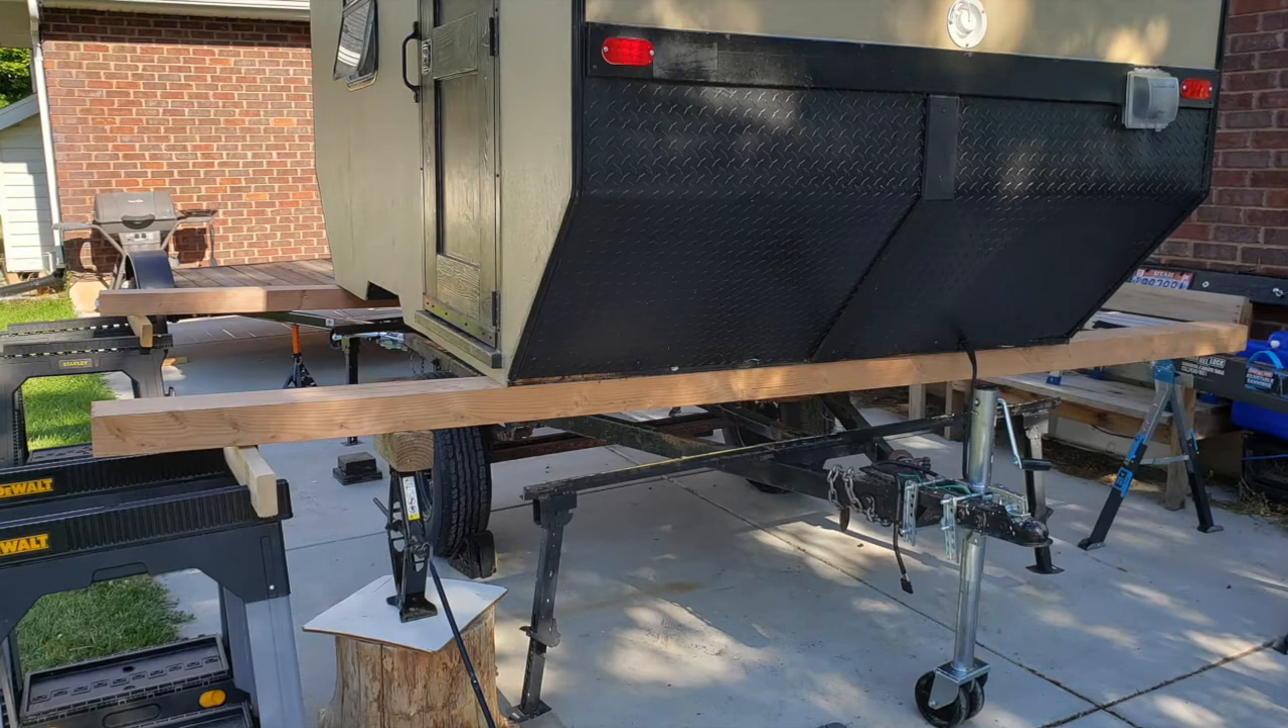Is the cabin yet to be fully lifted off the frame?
No.